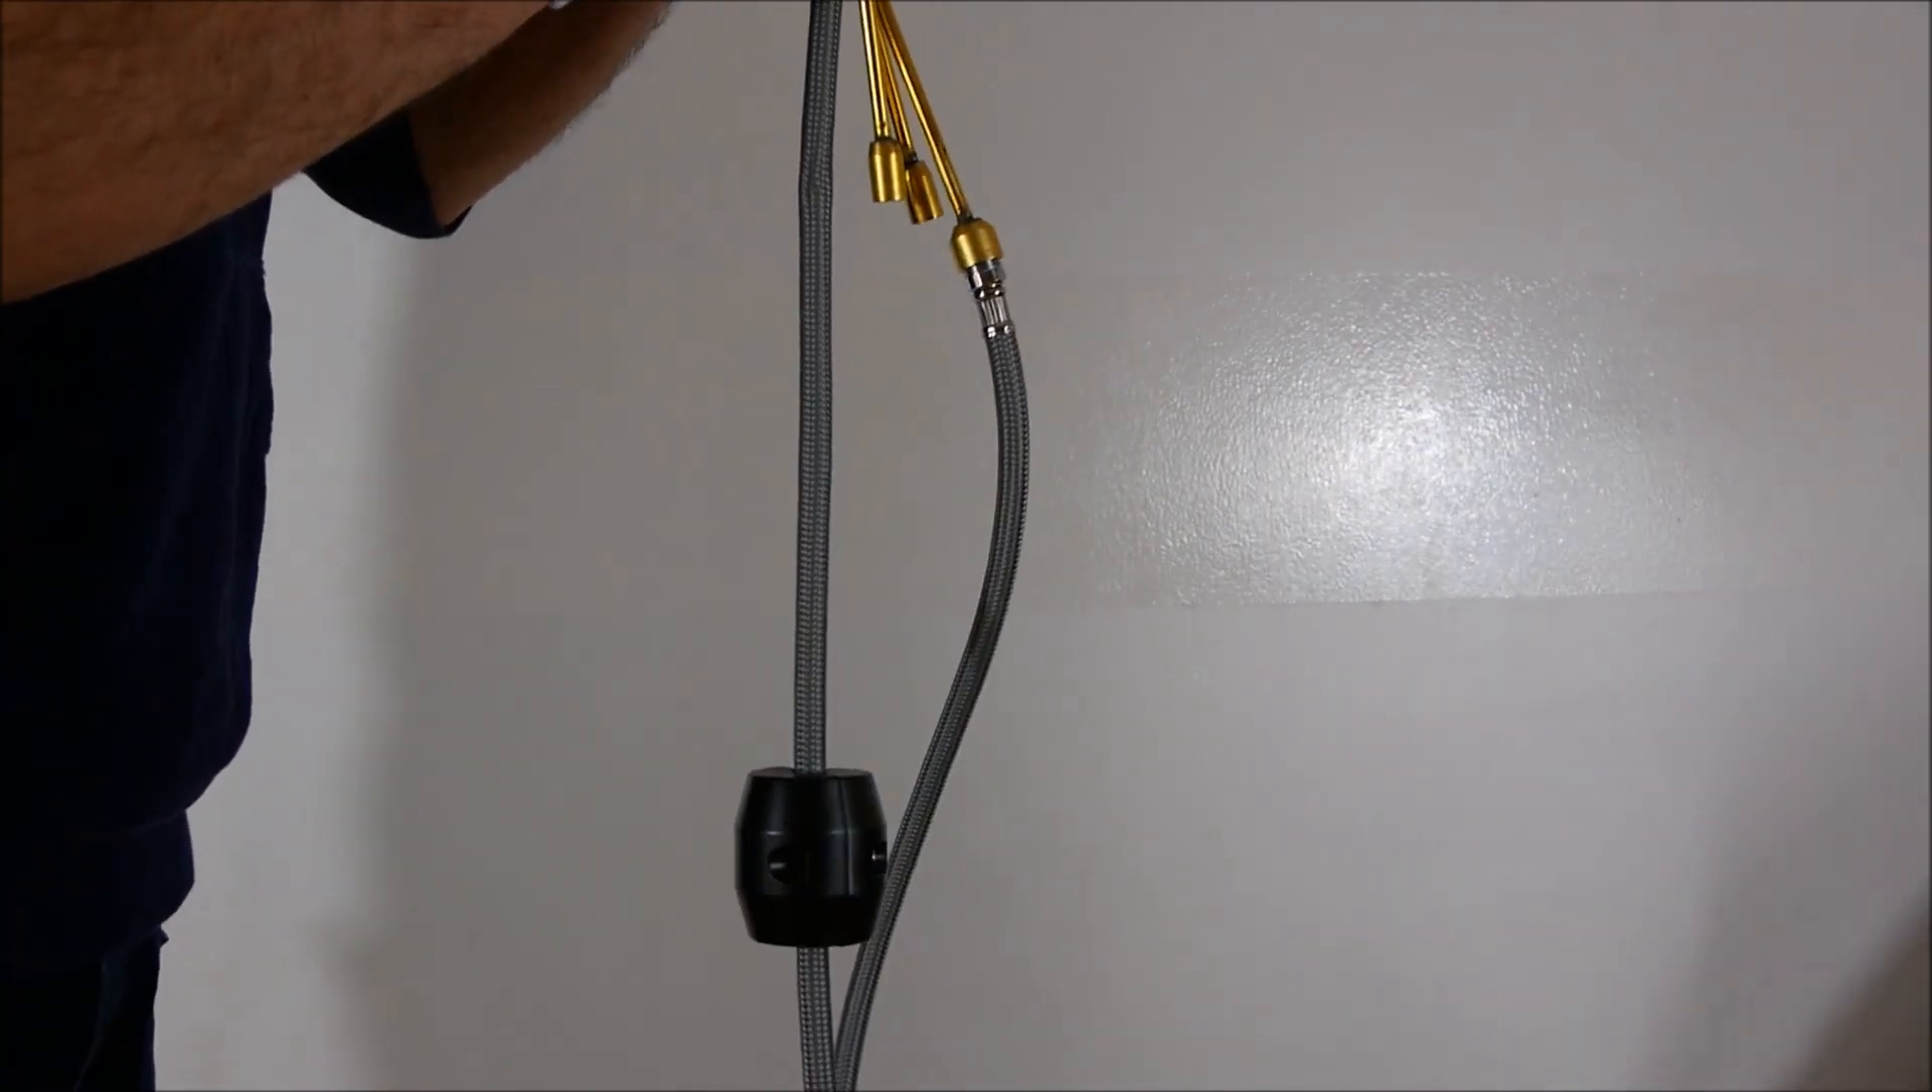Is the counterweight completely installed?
Yes.